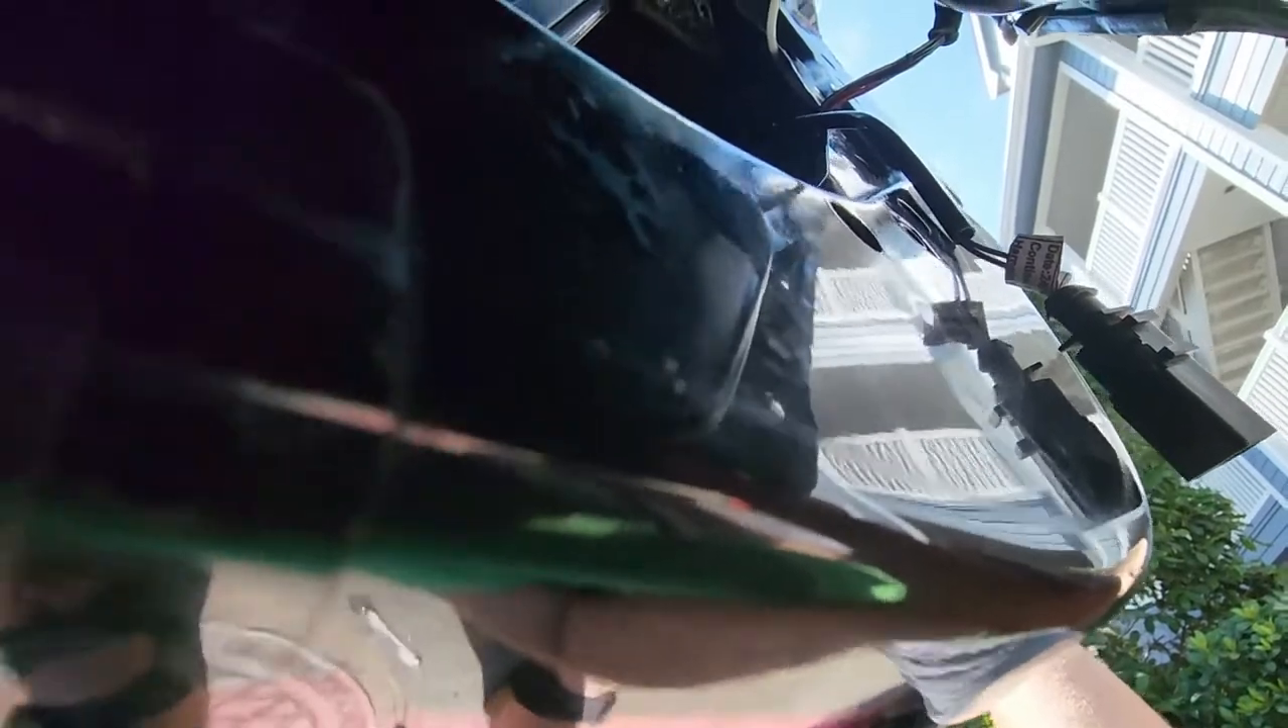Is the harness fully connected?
No.